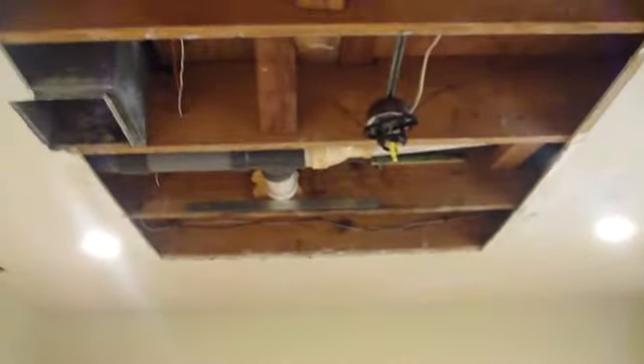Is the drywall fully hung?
No.